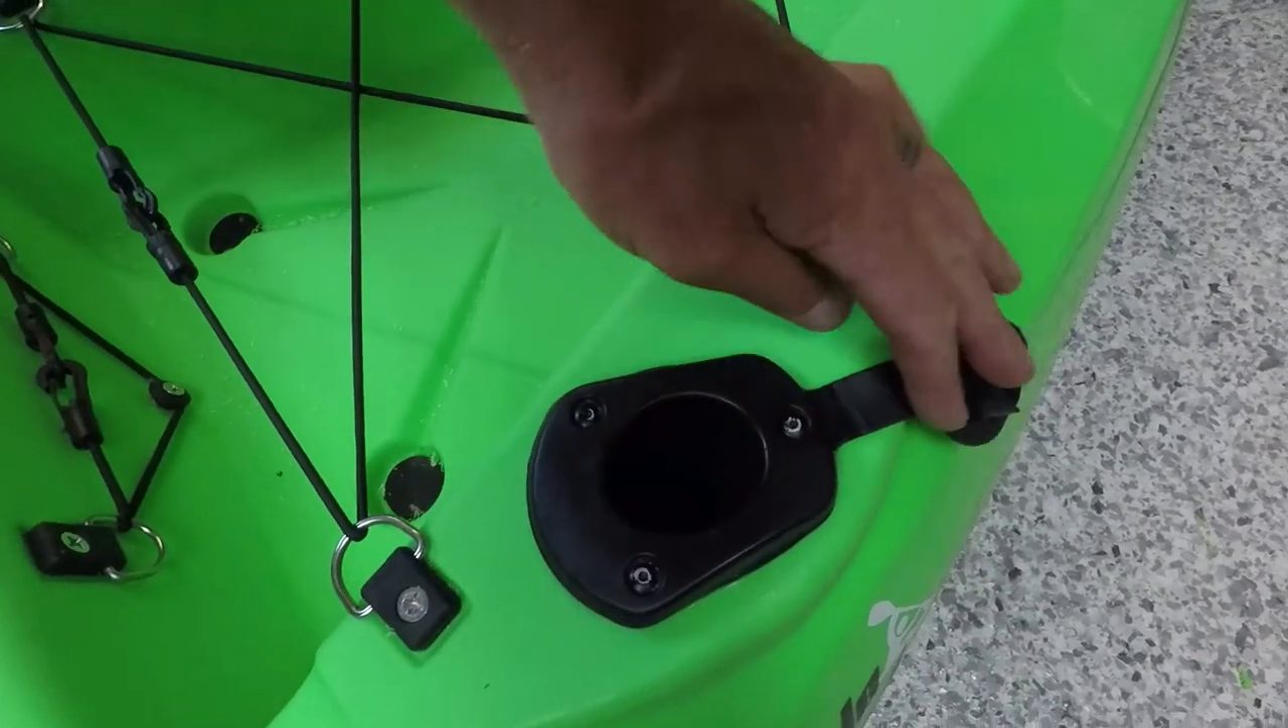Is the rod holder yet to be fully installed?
No.